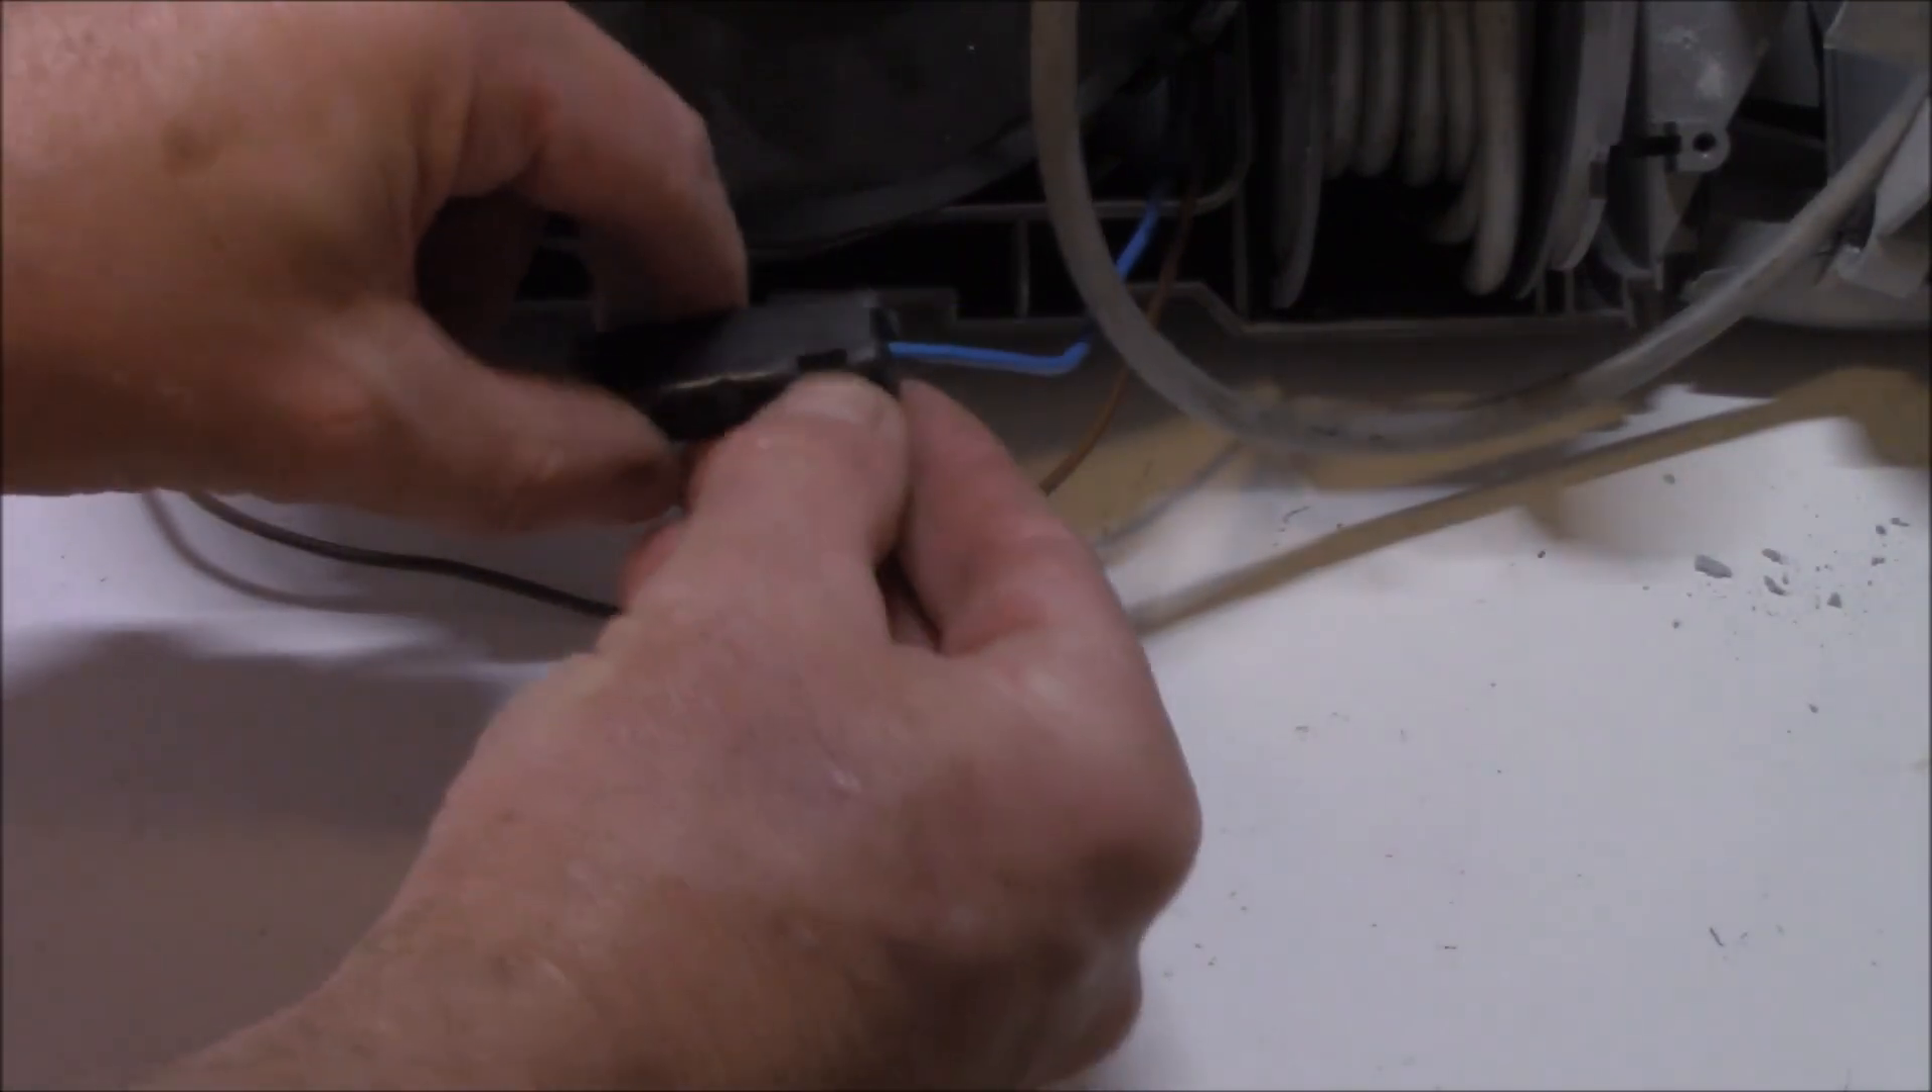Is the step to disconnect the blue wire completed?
No.